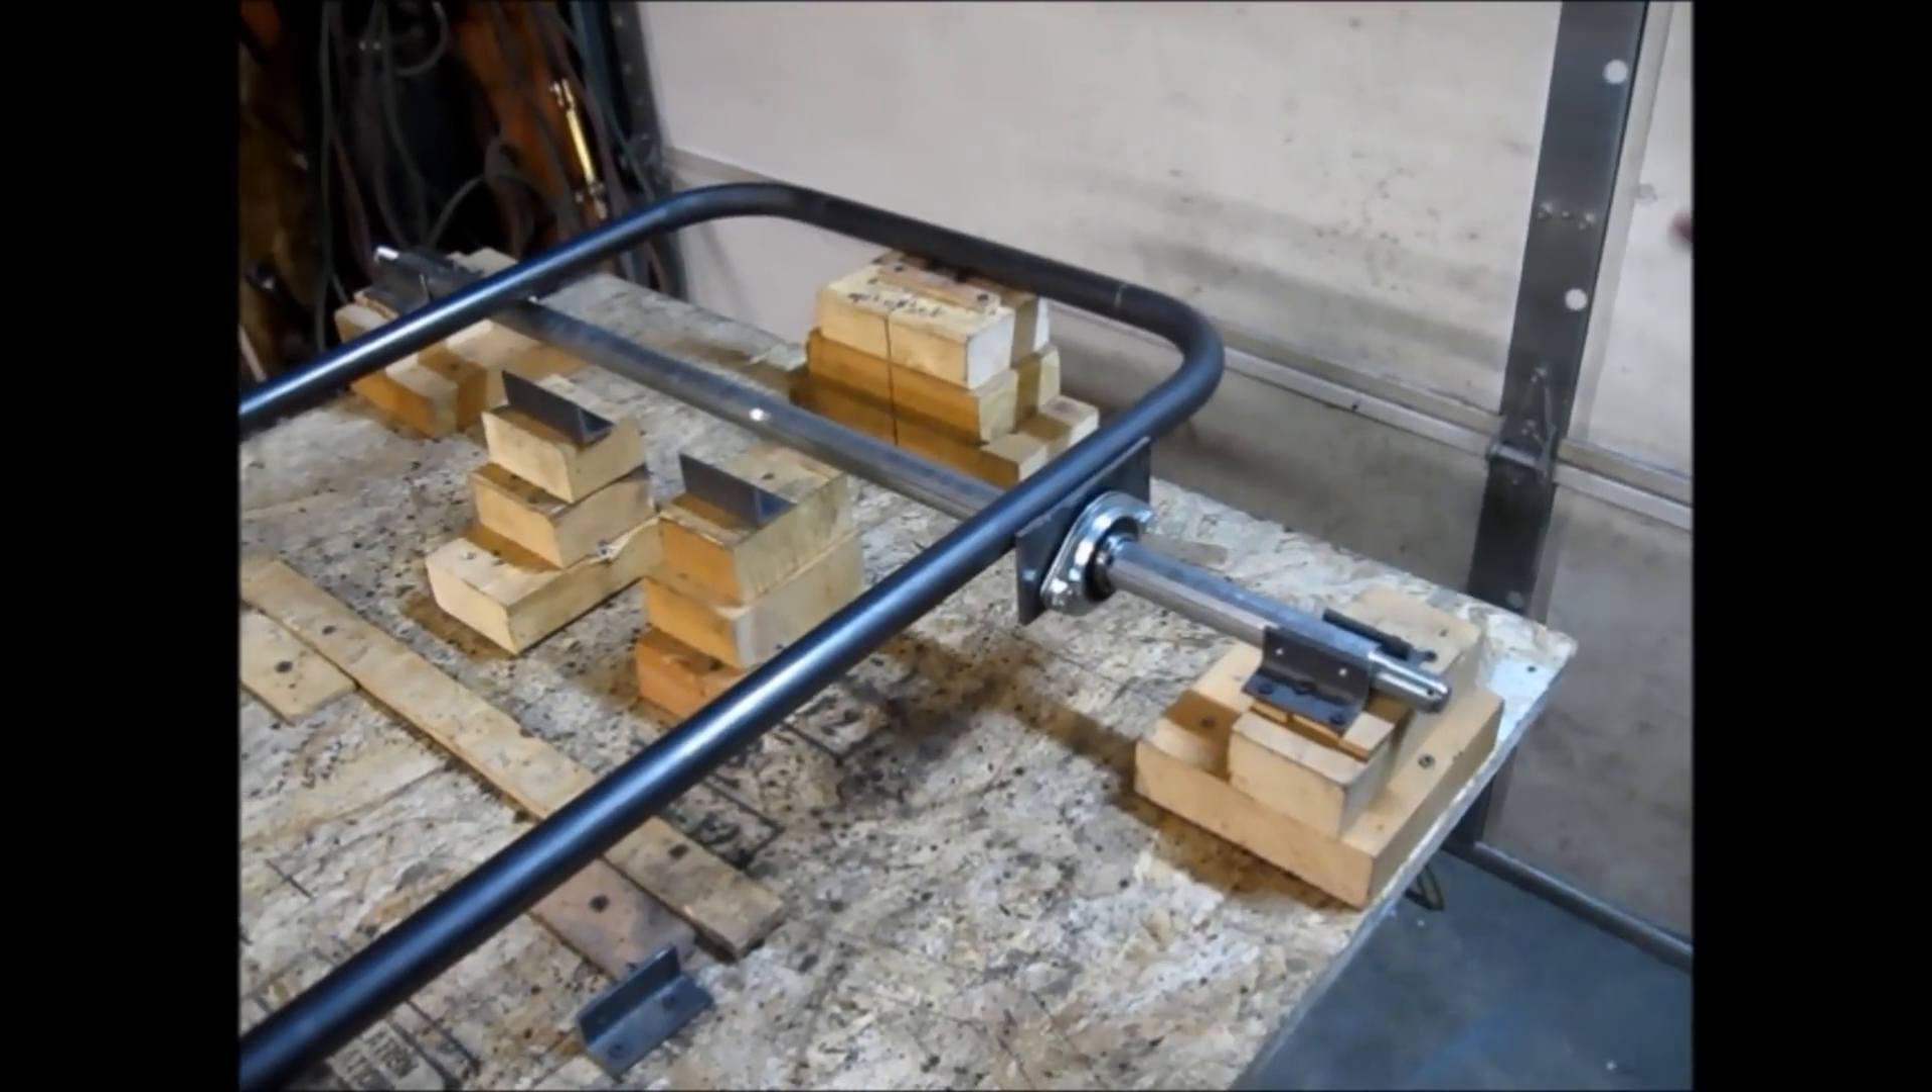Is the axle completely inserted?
Yes.